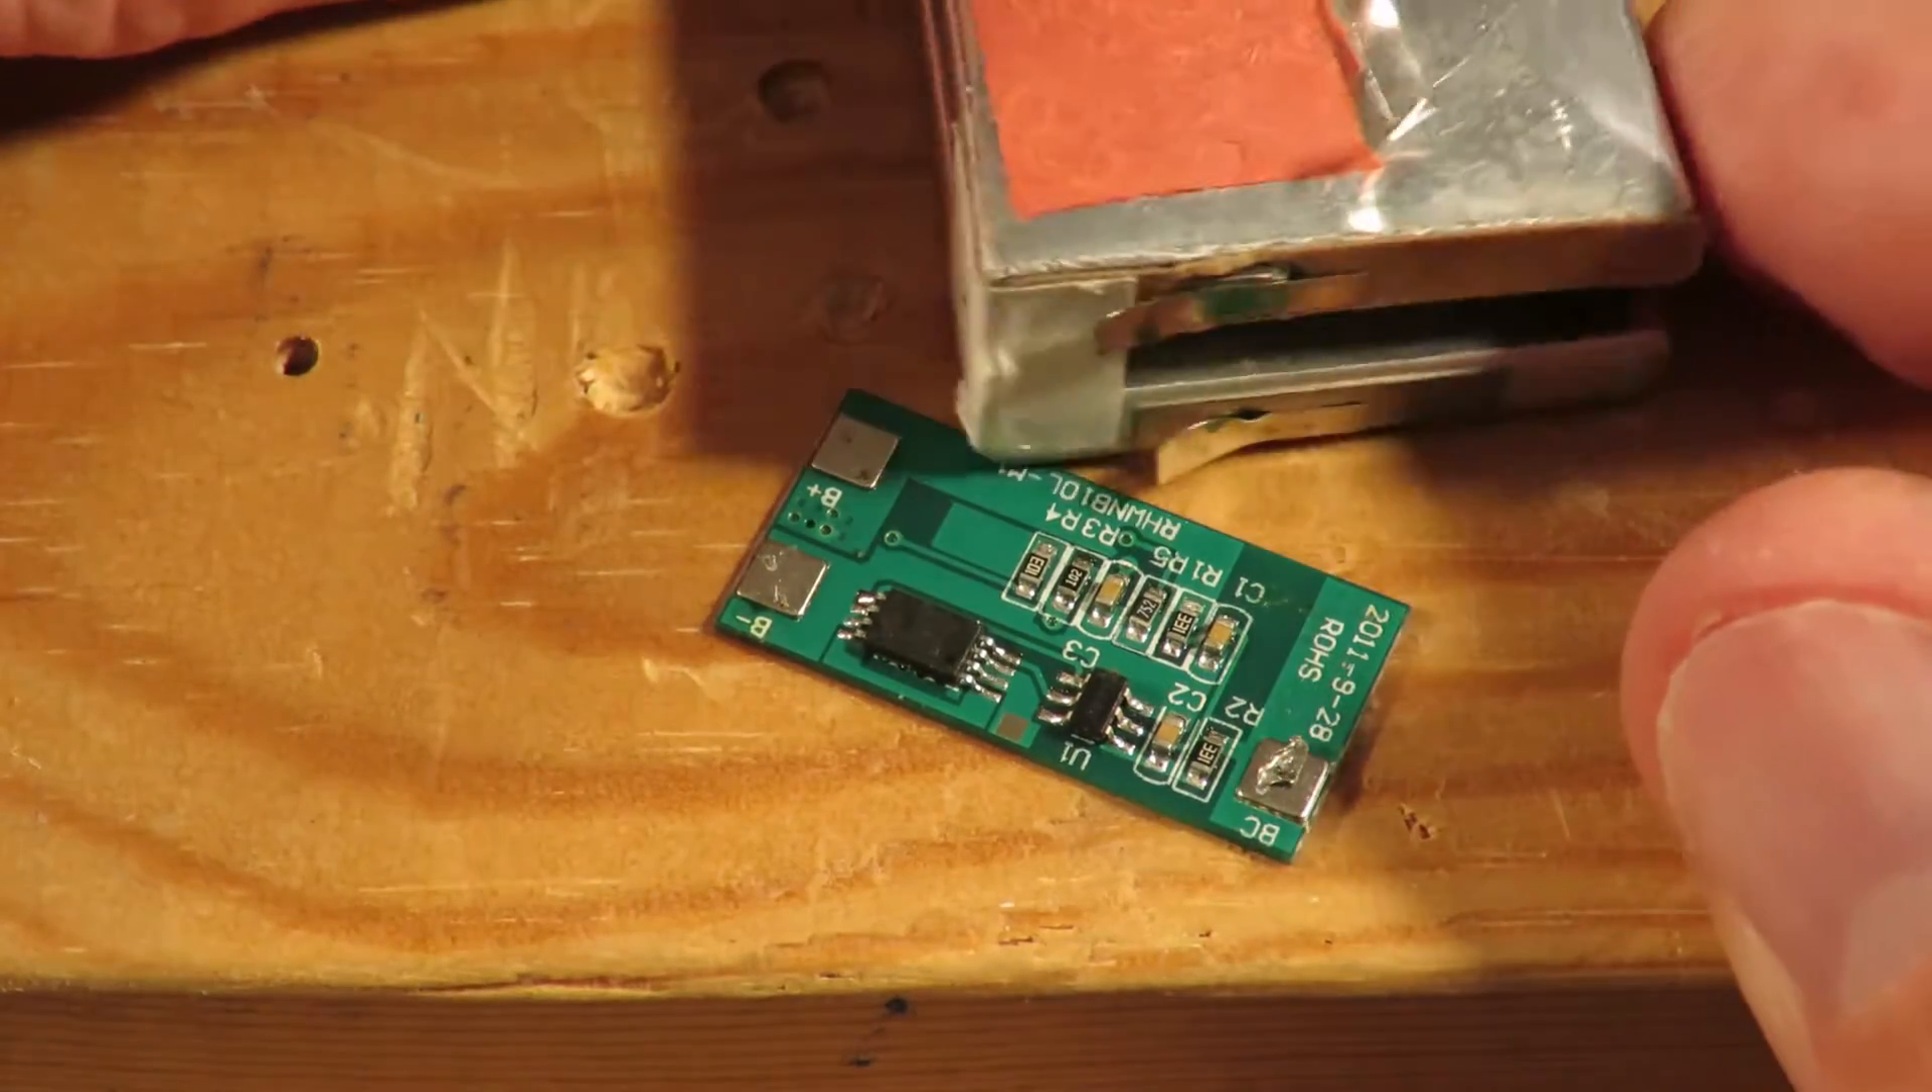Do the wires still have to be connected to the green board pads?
Yes.